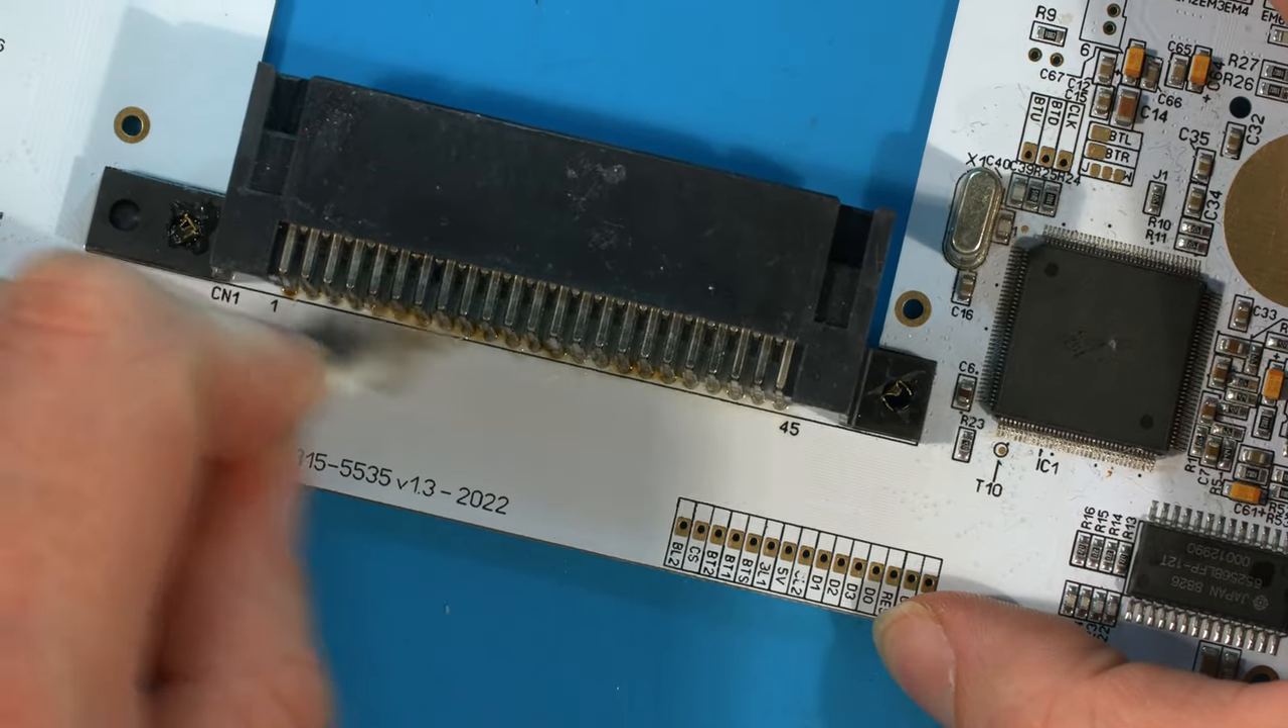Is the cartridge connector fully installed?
Yes.